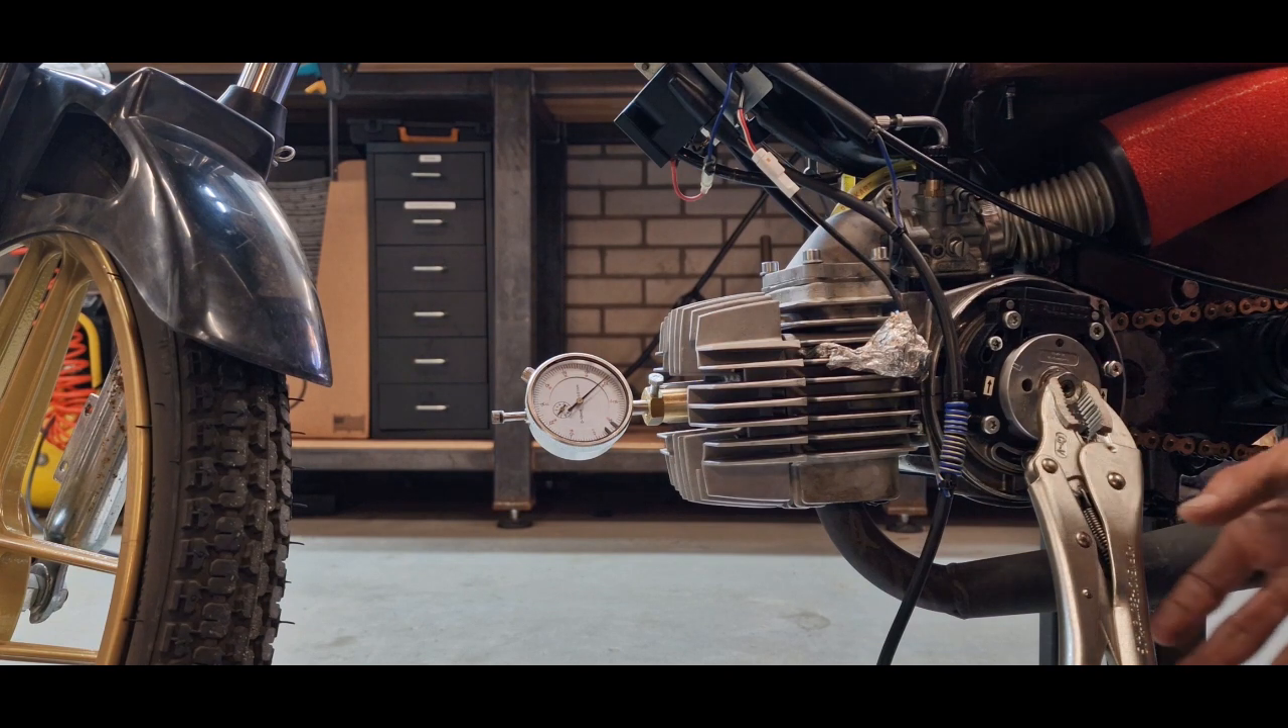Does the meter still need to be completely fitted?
No.